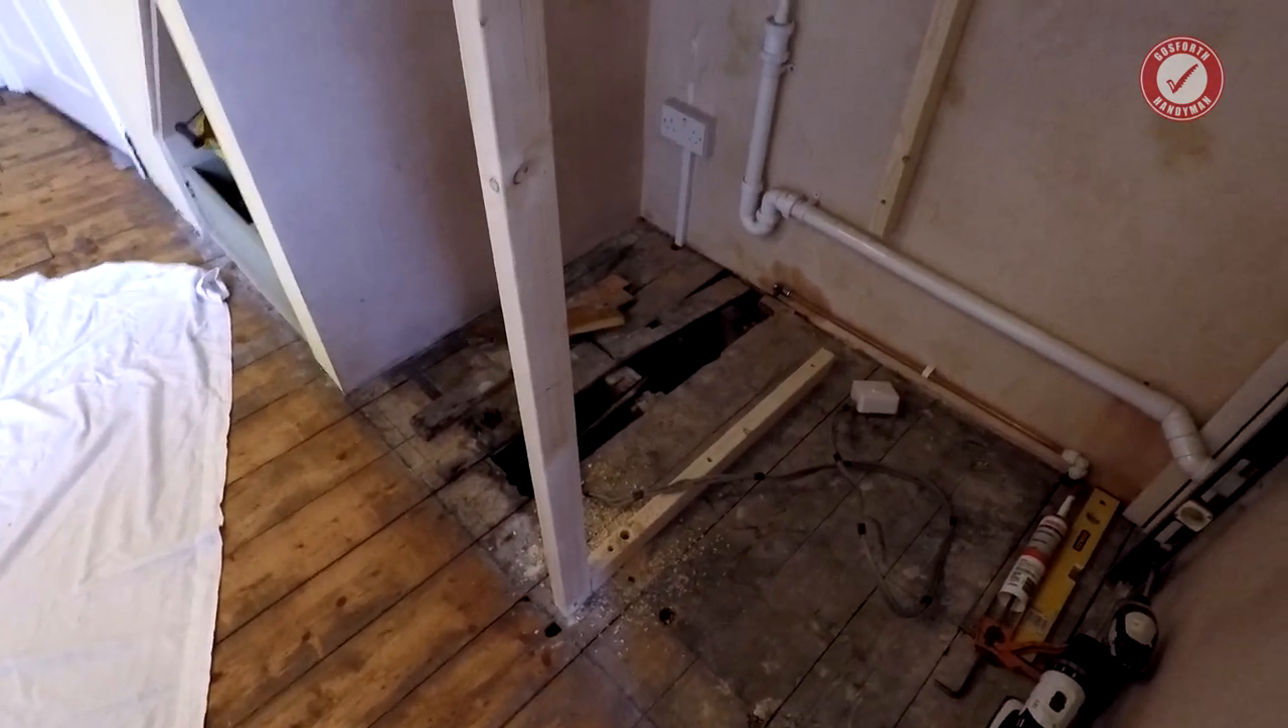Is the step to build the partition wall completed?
No.